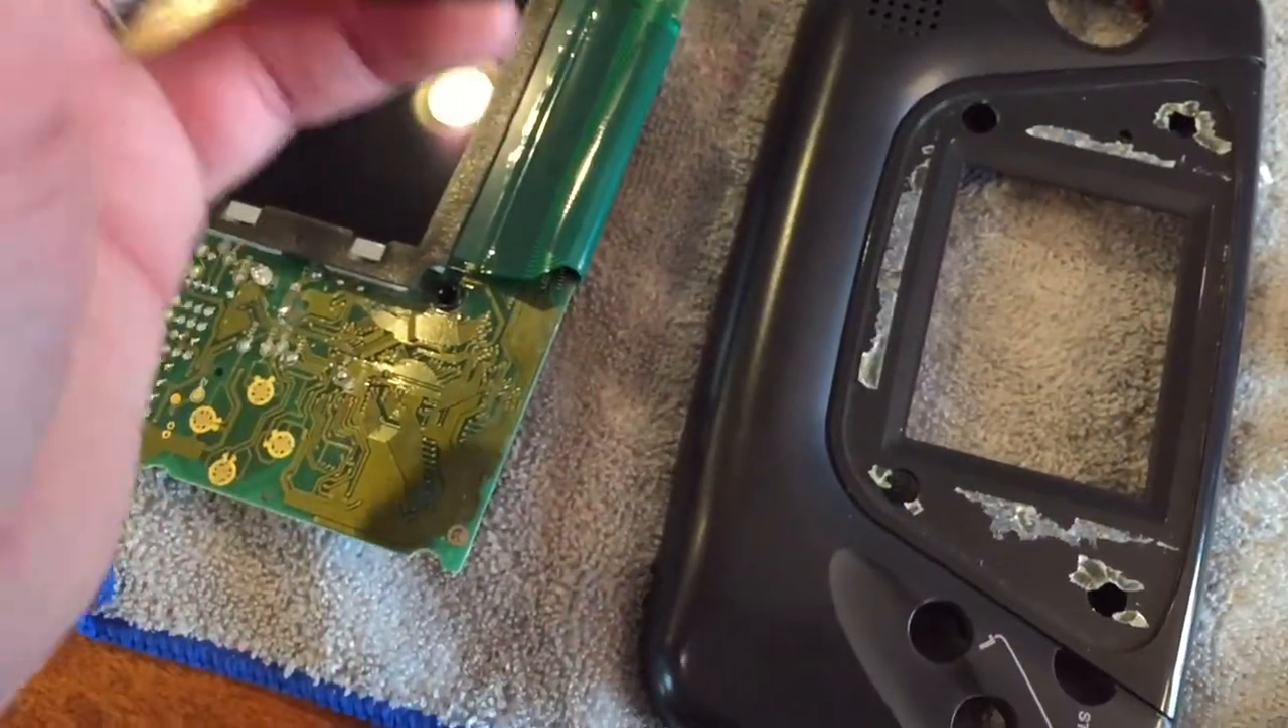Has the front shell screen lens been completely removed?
Yes.